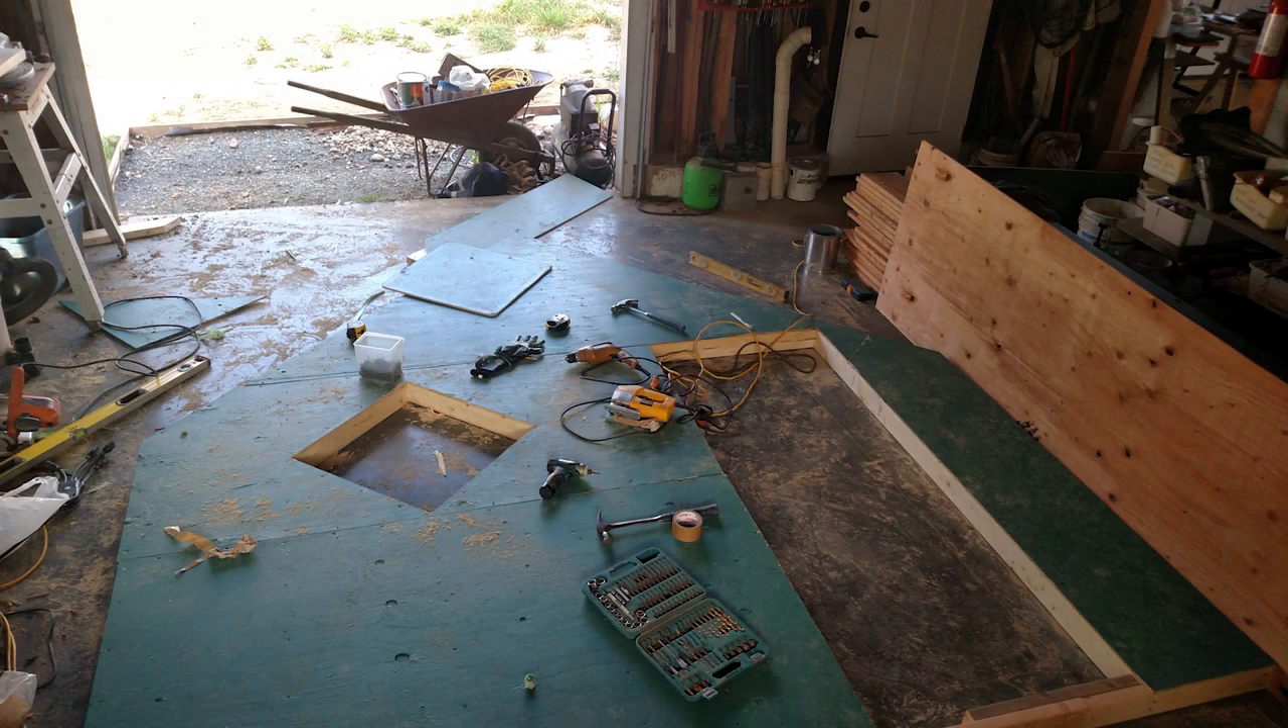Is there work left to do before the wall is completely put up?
Yes.